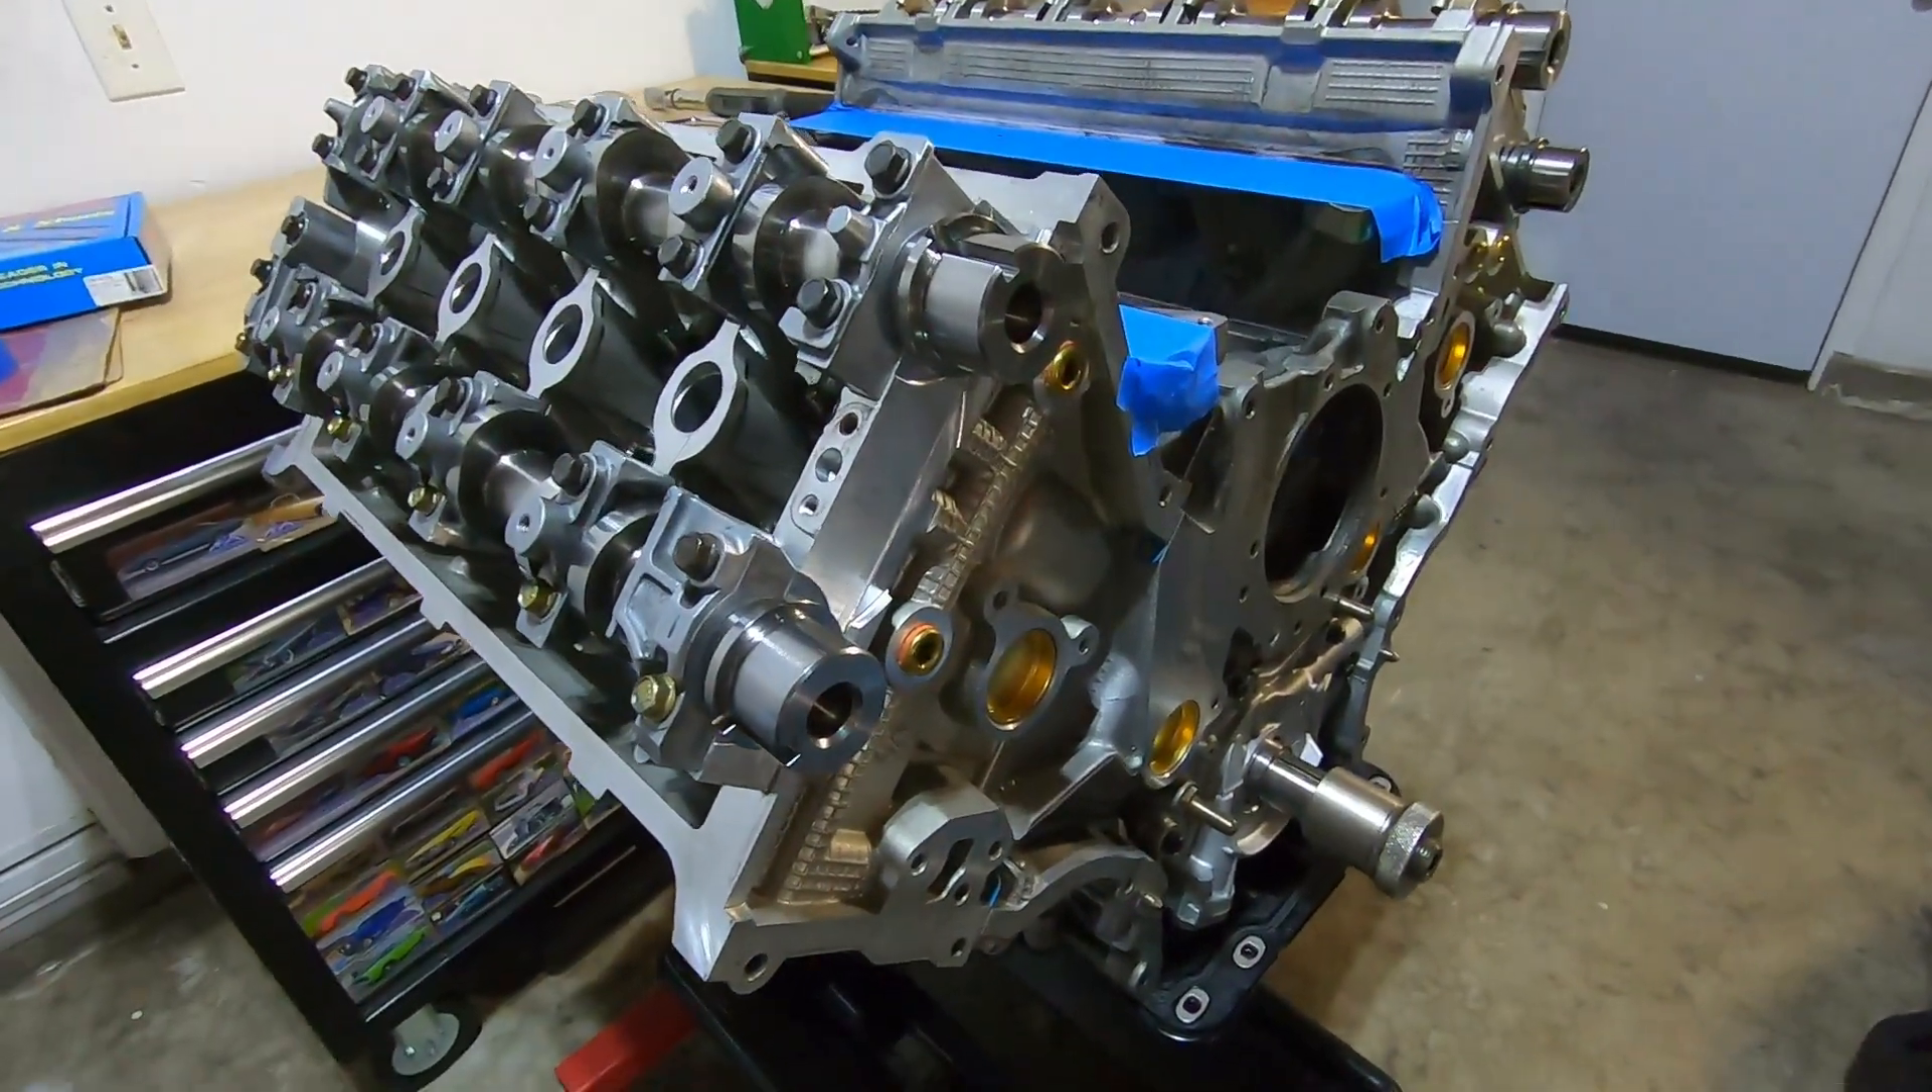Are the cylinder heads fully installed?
Yes.